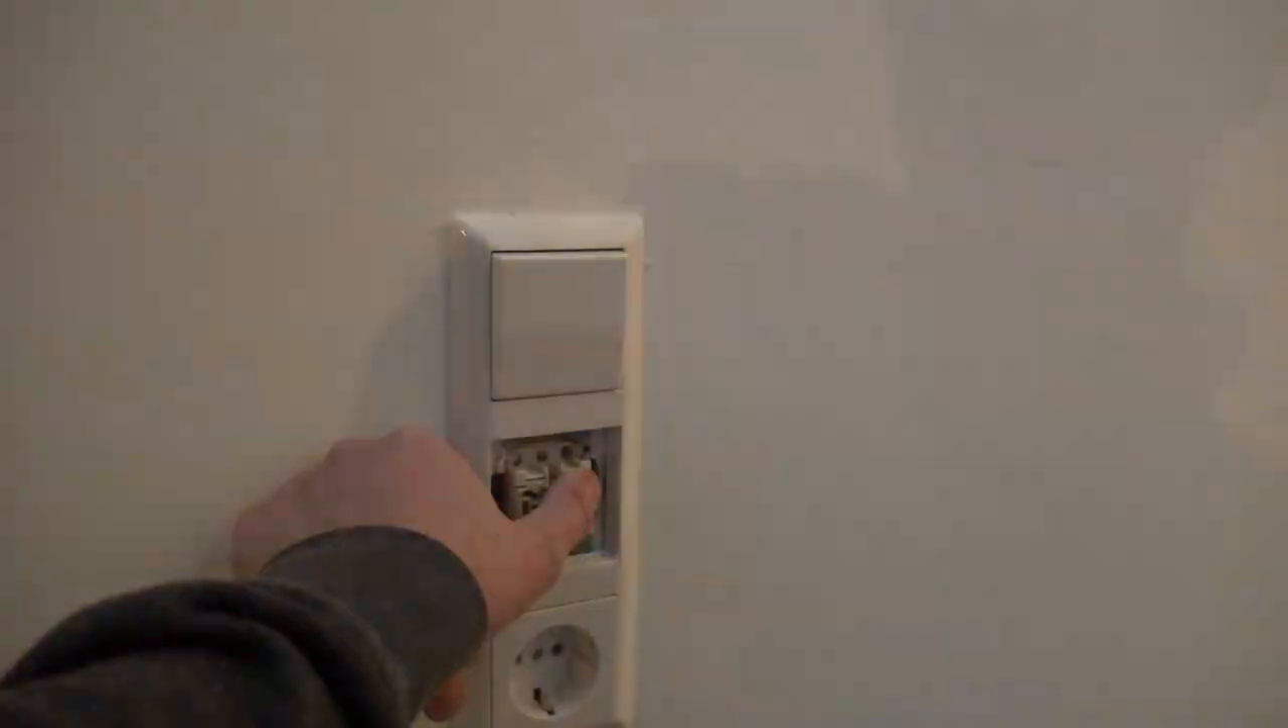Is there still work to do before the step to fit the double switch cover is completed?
Yes.